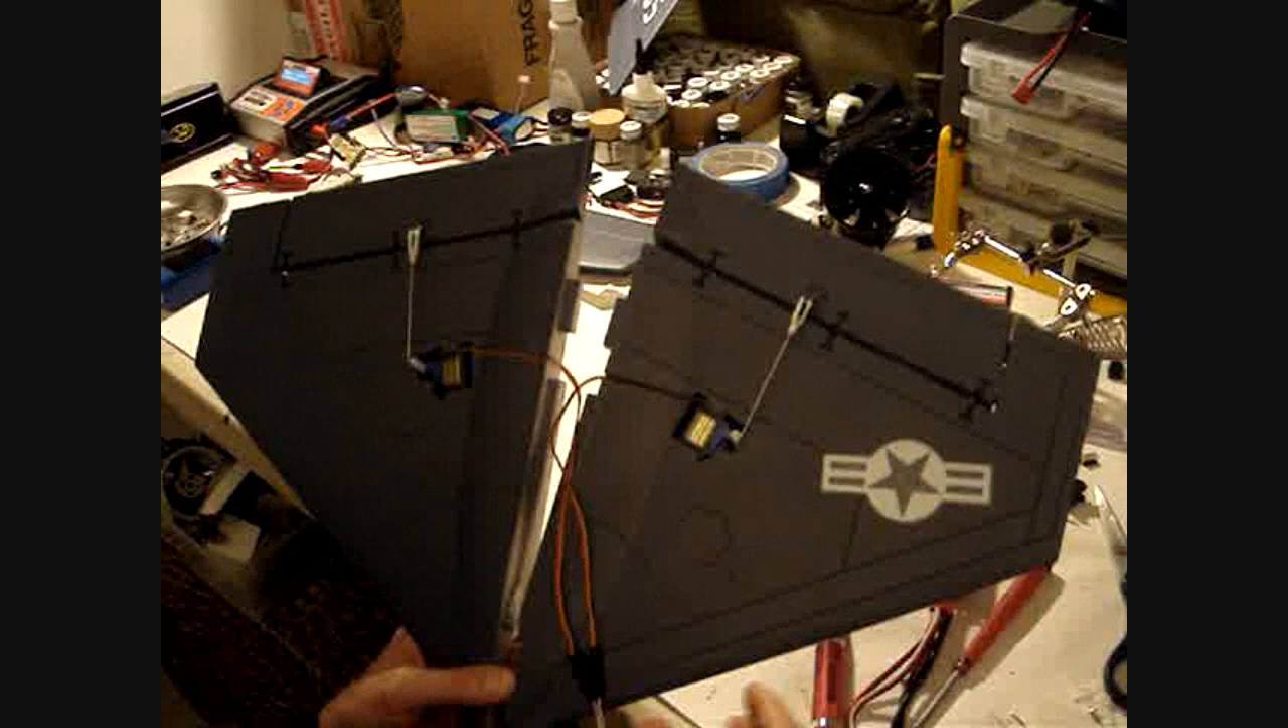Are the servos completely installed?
Yes.